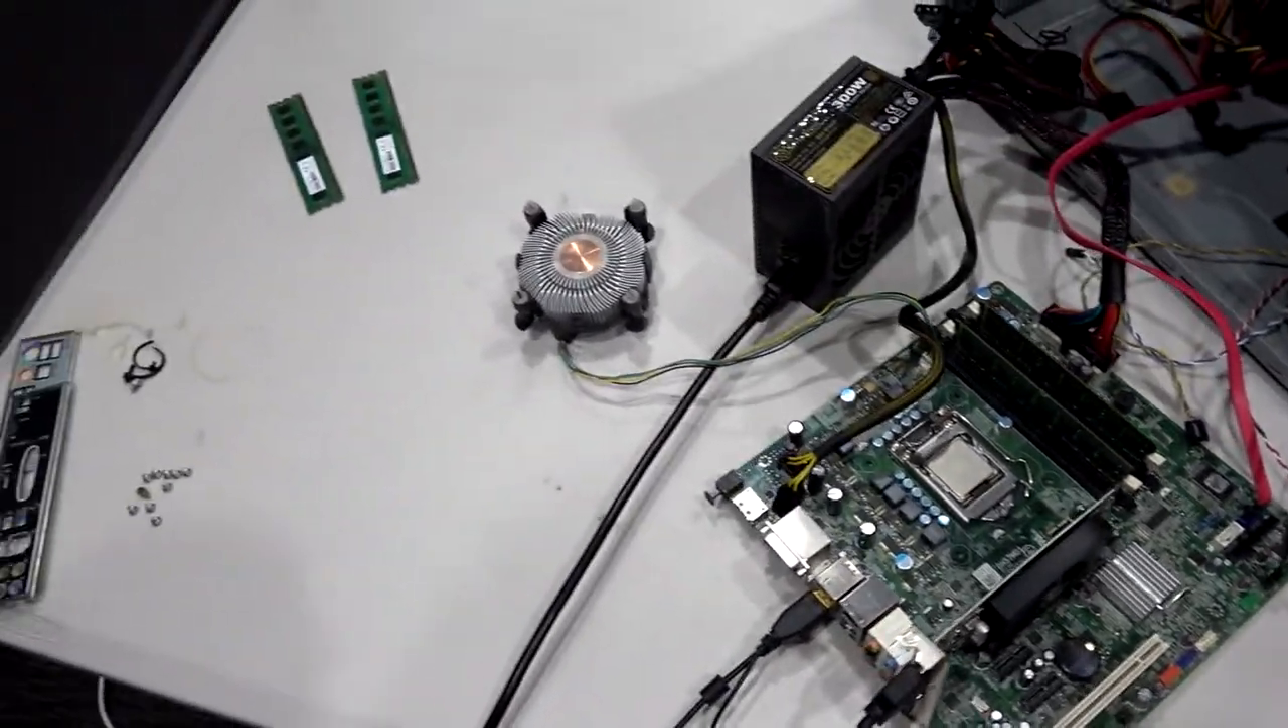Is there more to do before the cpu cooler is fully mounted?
Yes.